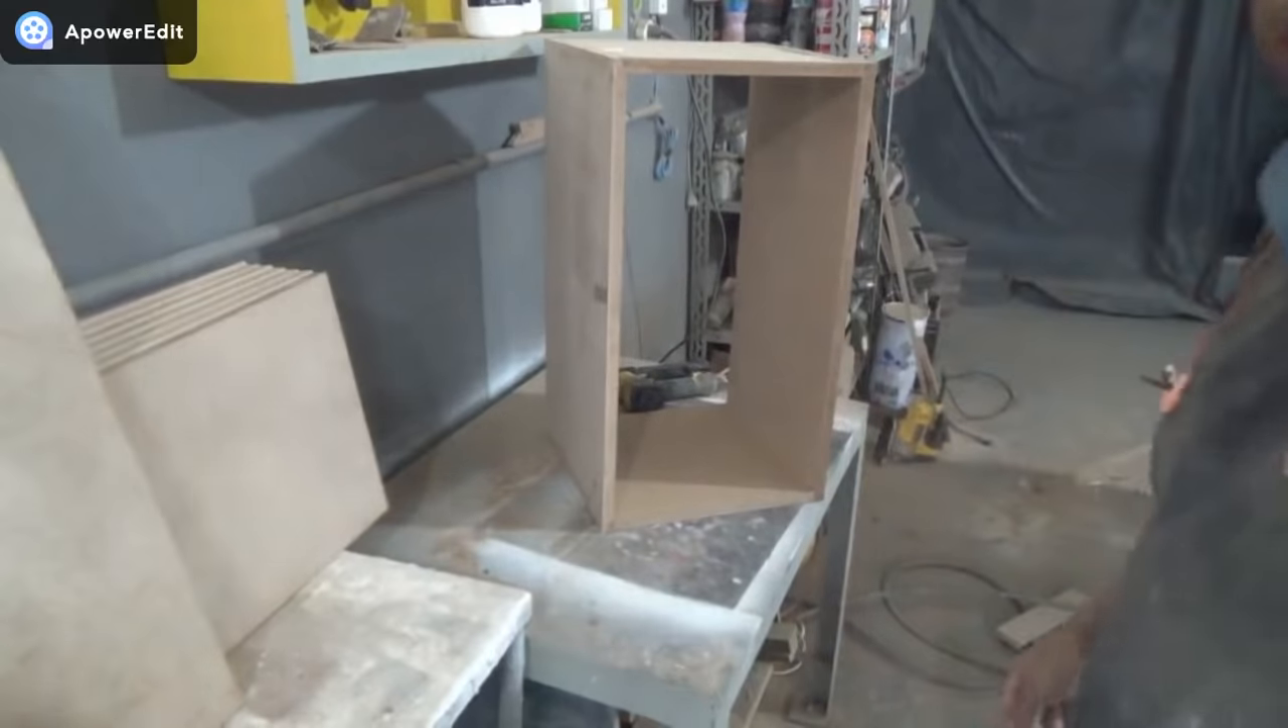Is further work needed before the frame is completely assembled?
No.